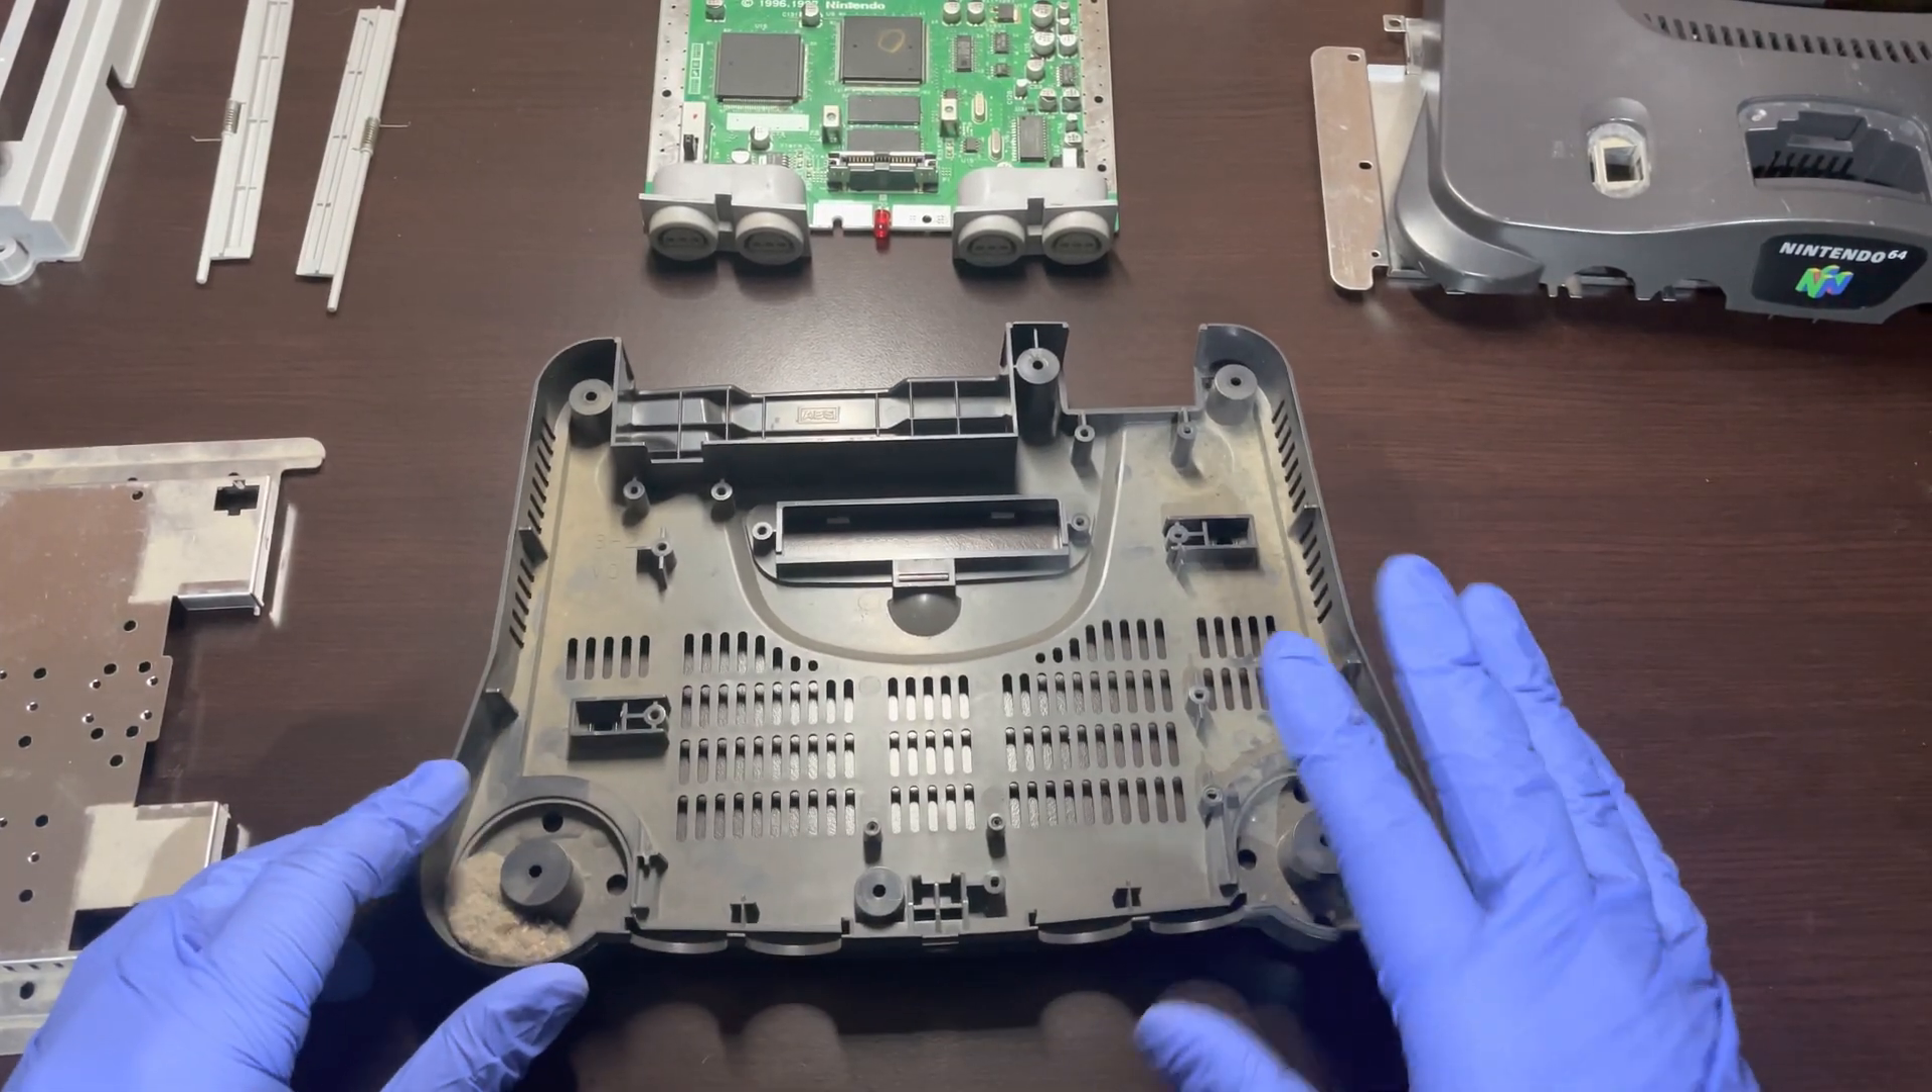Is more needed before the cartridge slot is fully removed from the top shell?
No.